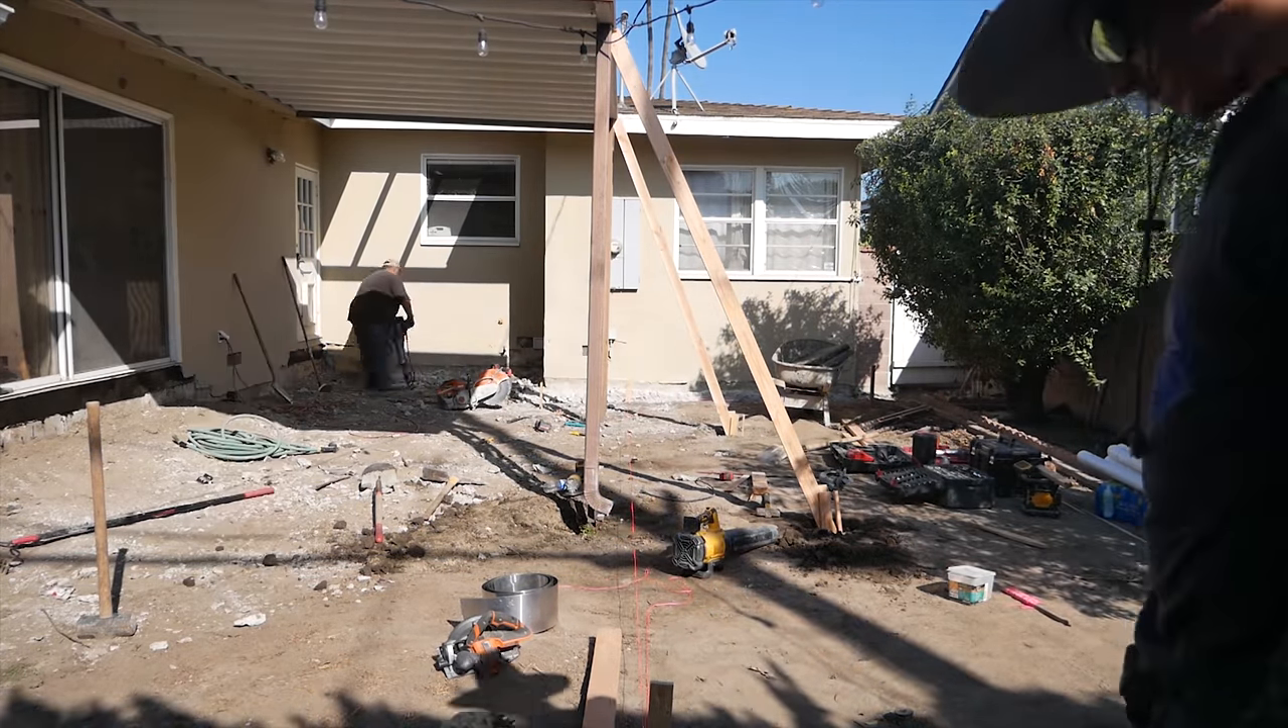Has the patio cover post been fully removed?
No.